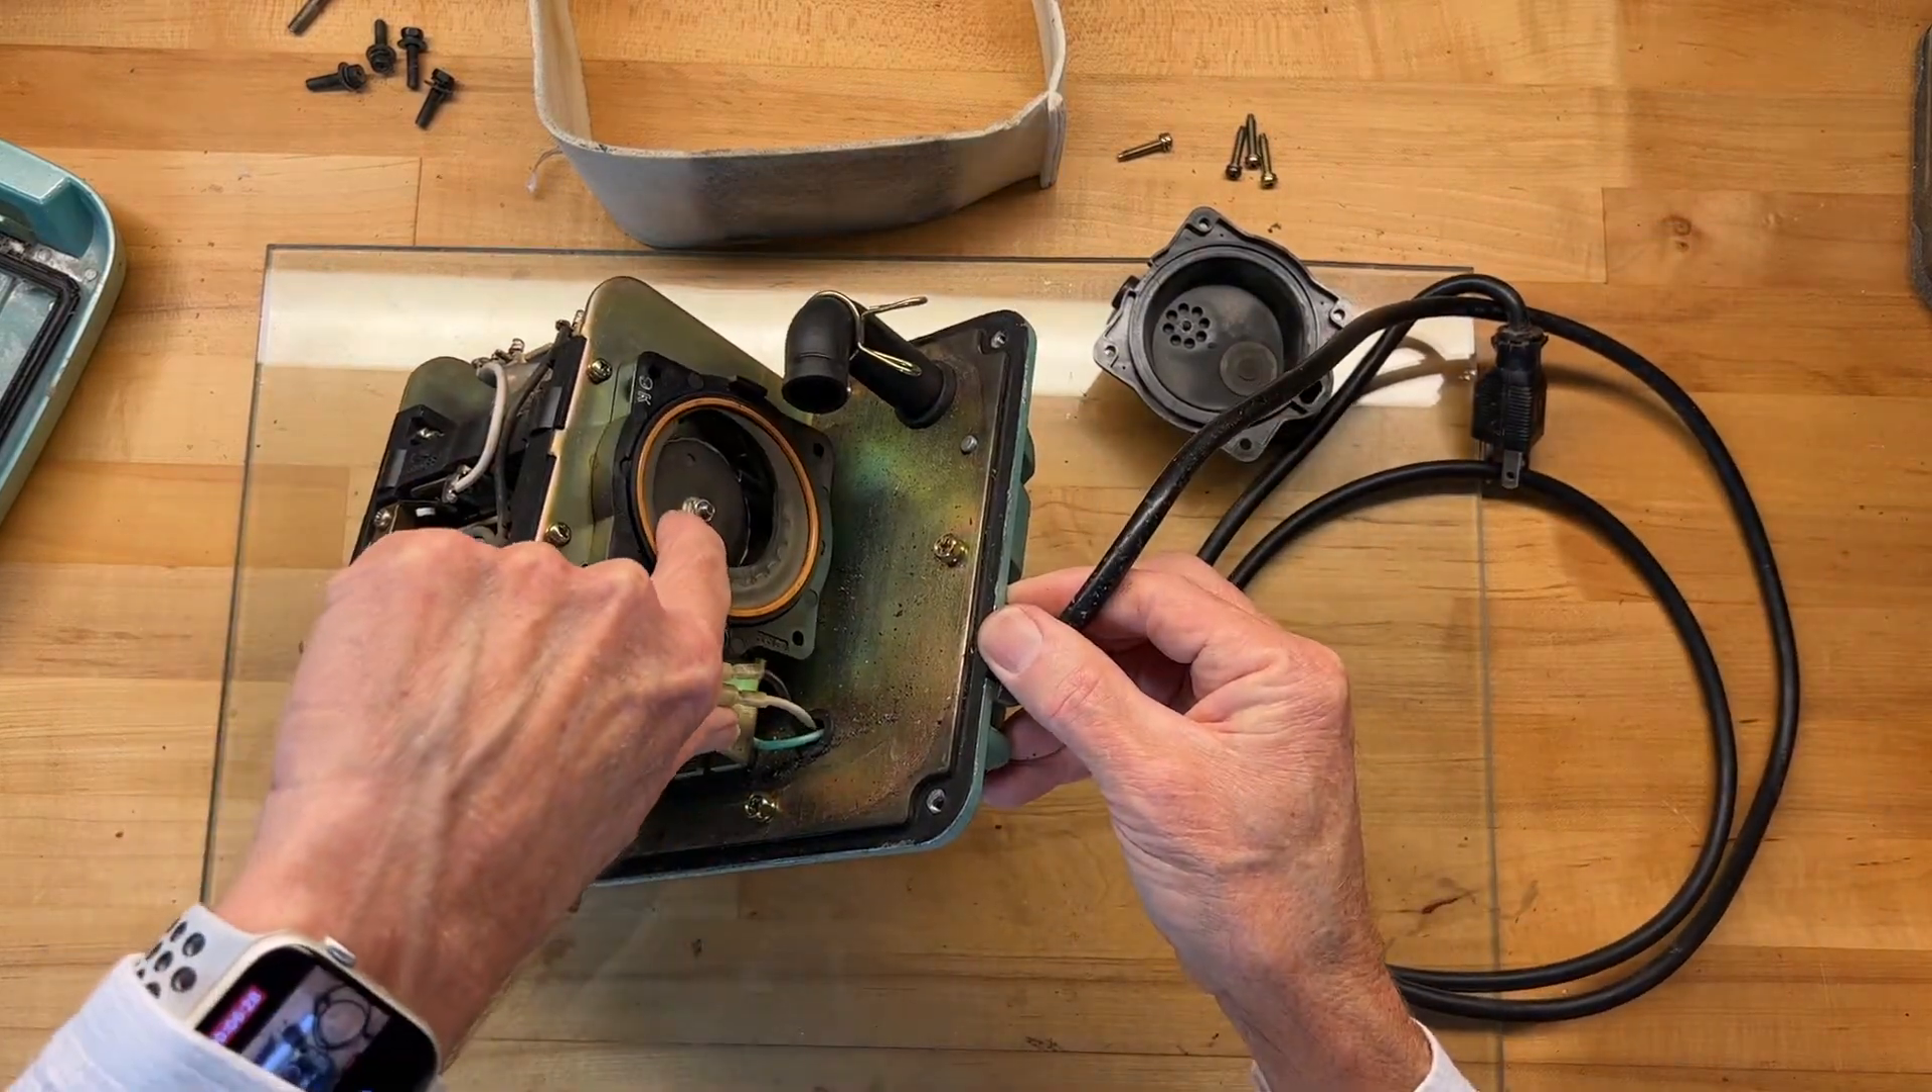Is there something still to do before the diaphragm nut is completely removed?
Yes.